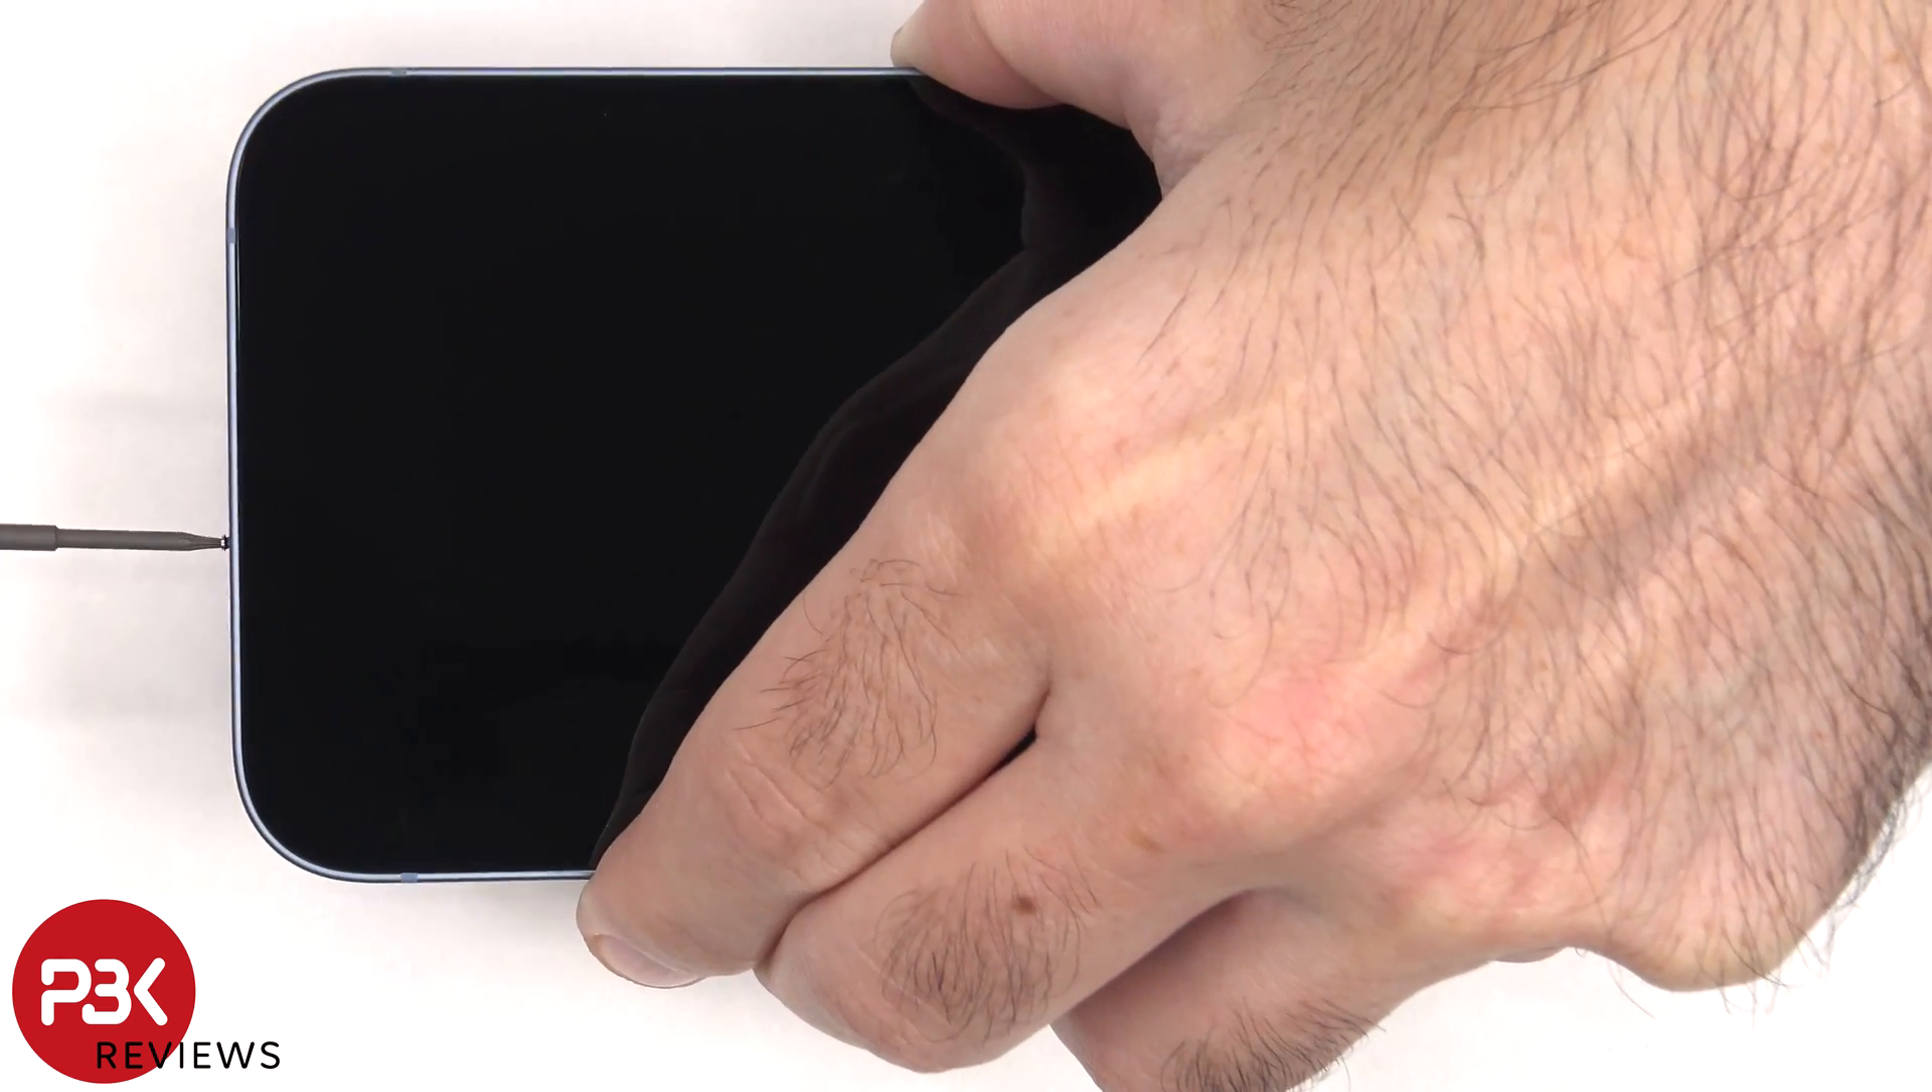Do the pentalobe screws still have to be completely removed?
Yes.